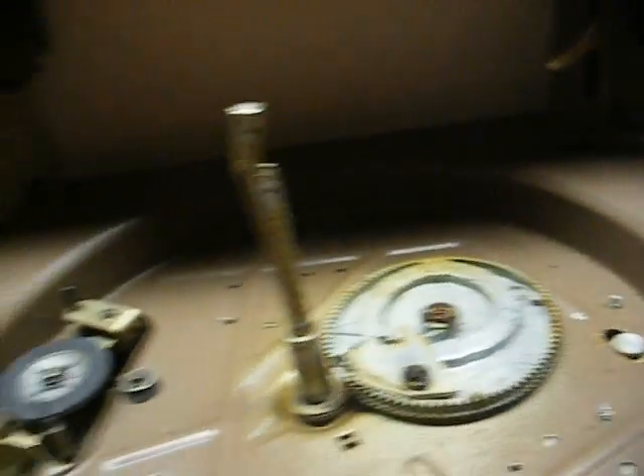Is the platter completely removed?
Yes.